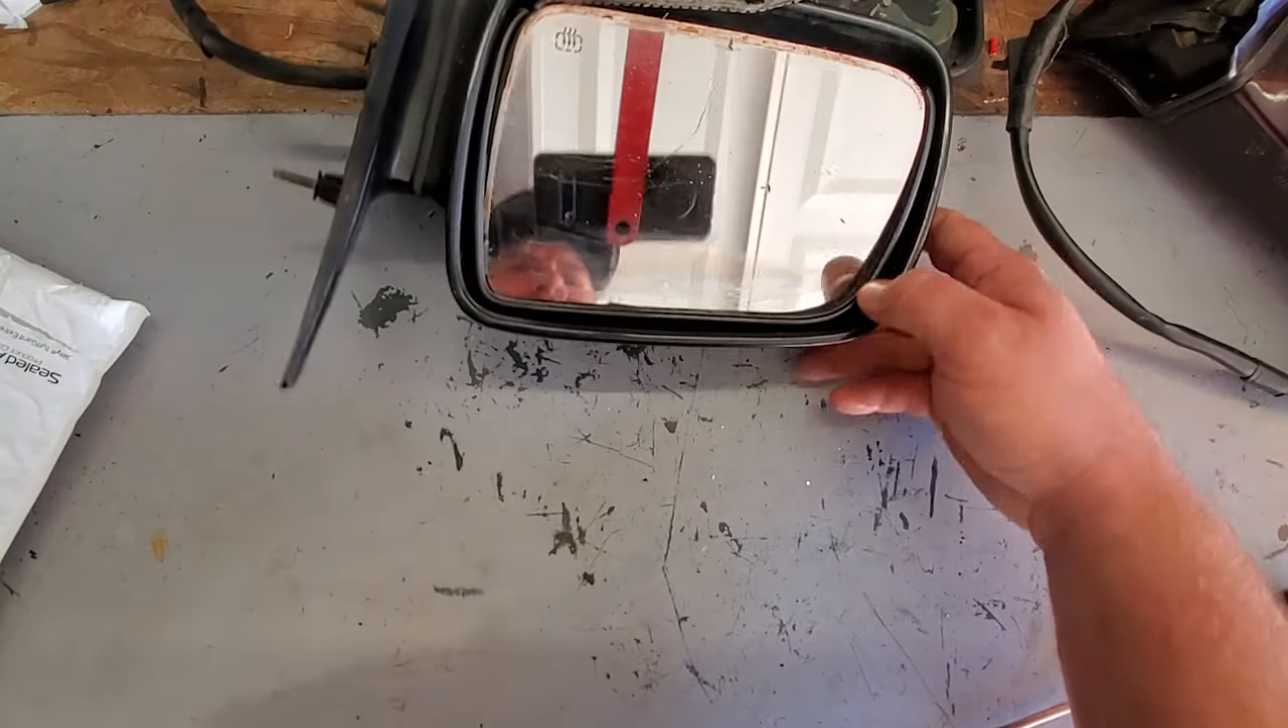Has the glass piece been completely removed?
No.